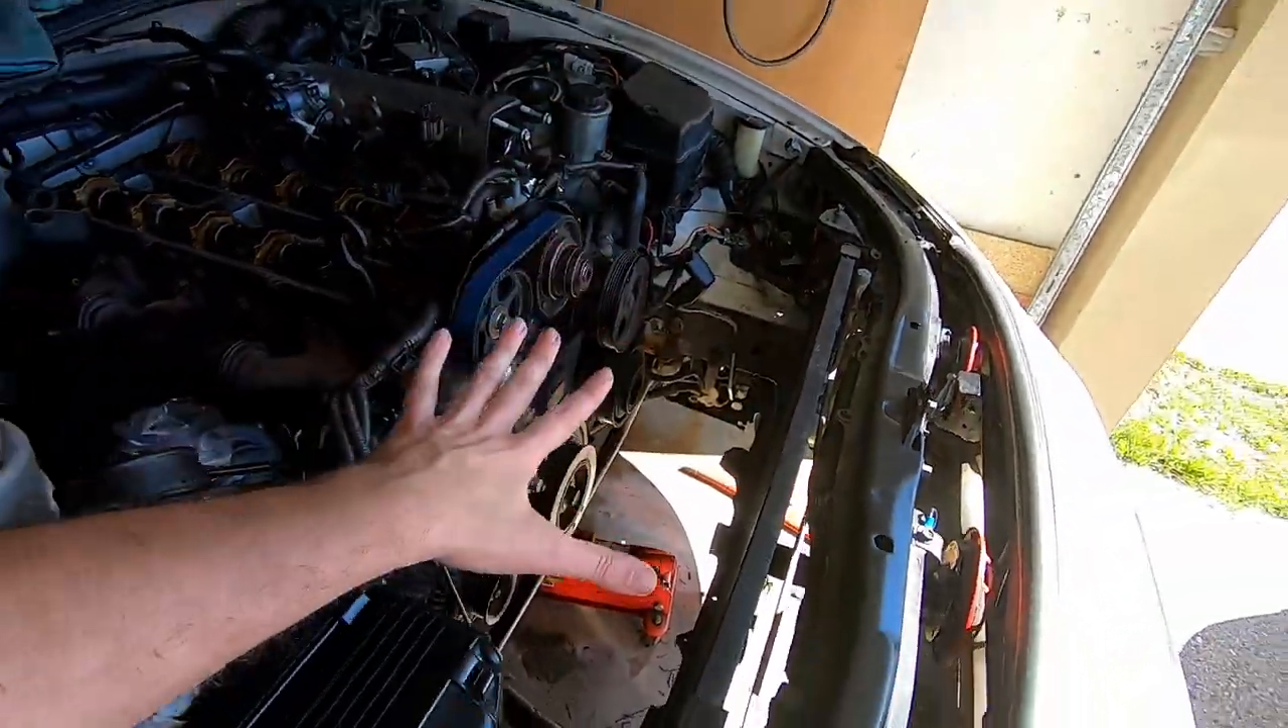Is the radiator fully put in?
No.